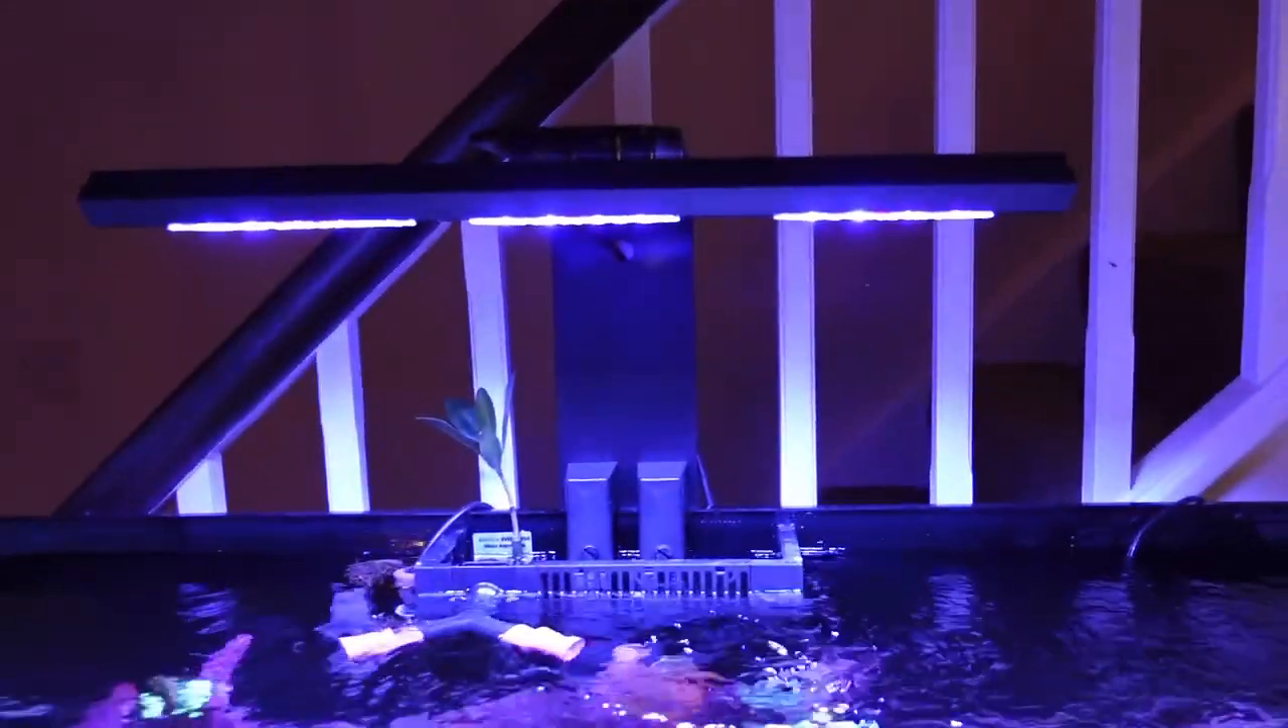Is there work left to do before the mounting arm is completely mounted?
No.